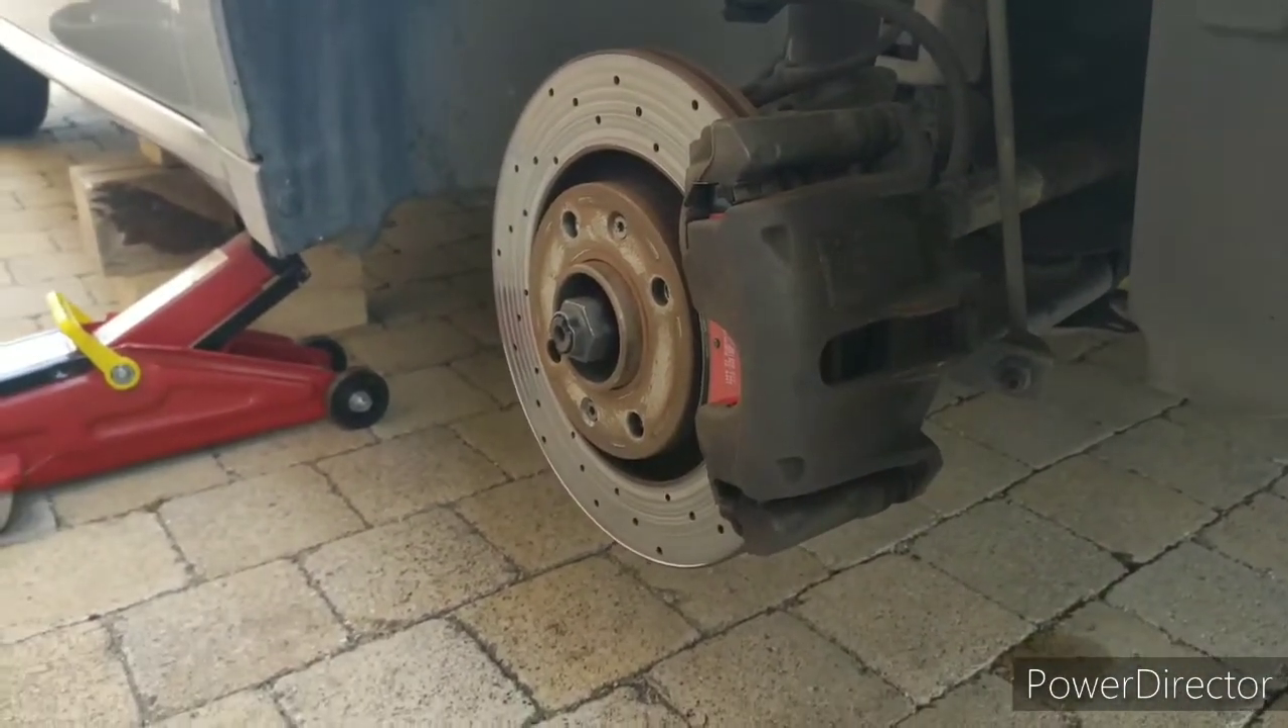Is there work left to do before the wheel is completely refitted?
Yes.